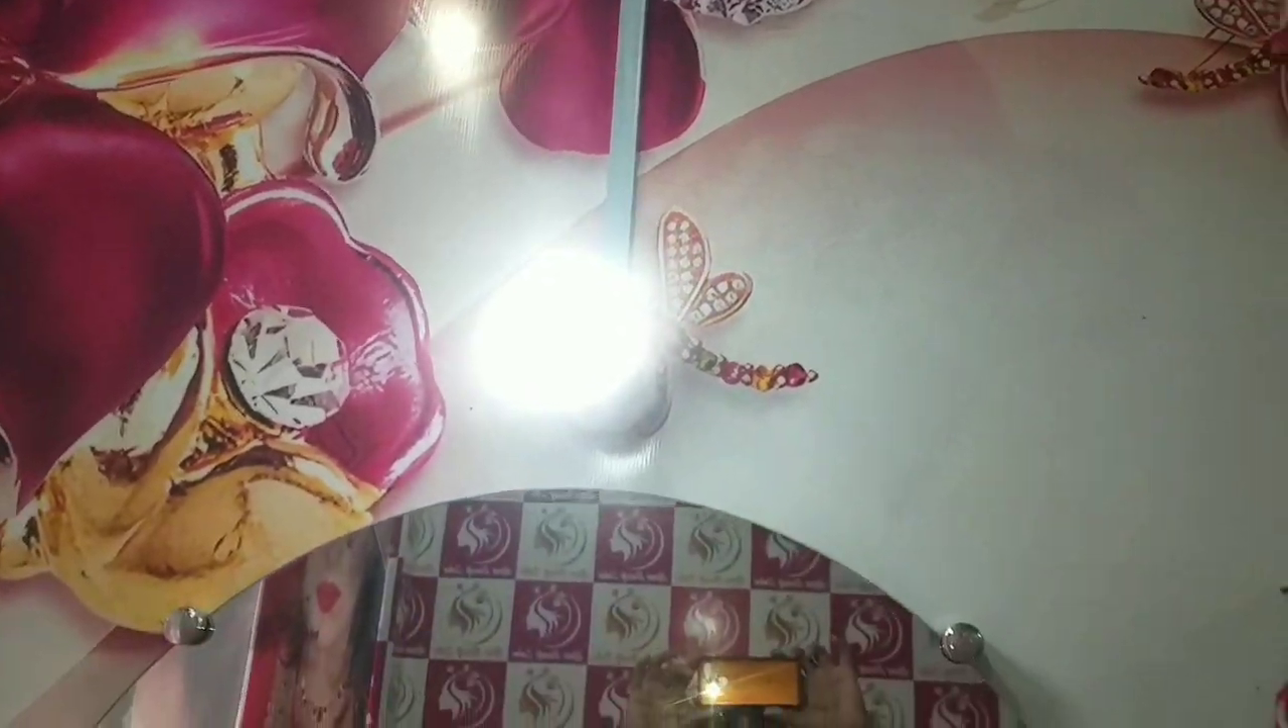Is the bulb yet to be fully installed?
No.